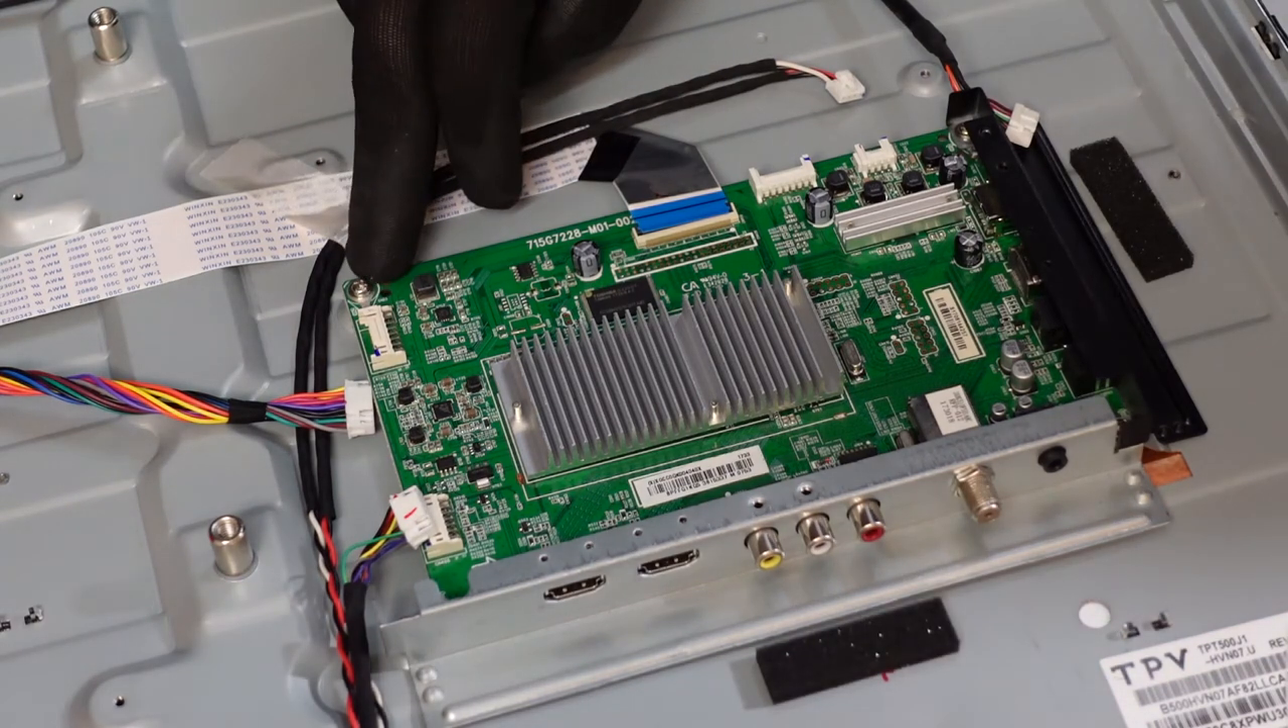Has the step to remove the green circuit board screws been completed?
No.